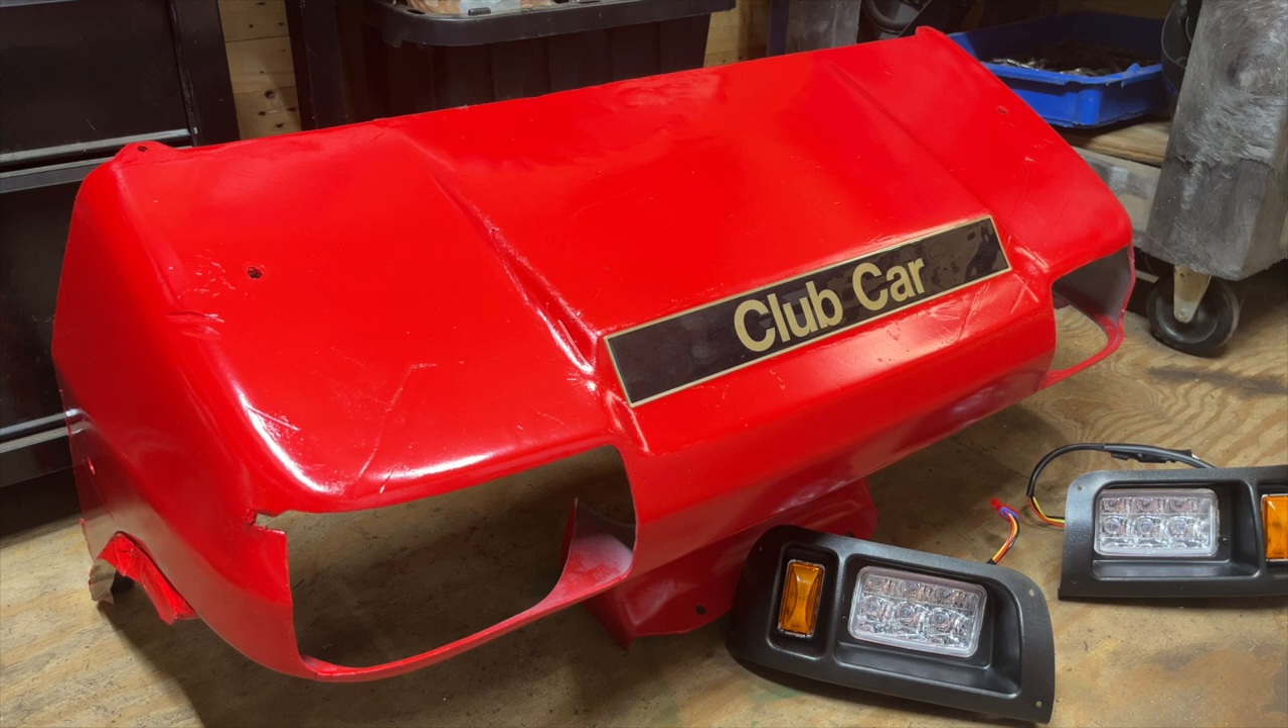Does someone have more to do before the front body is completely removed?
No.